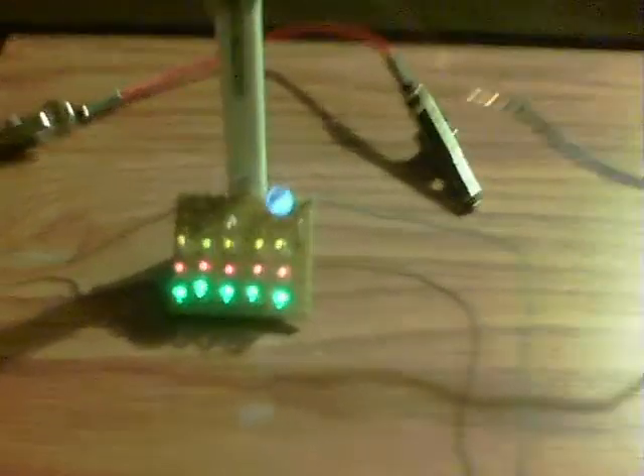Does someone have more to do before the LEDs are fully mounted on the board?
No.